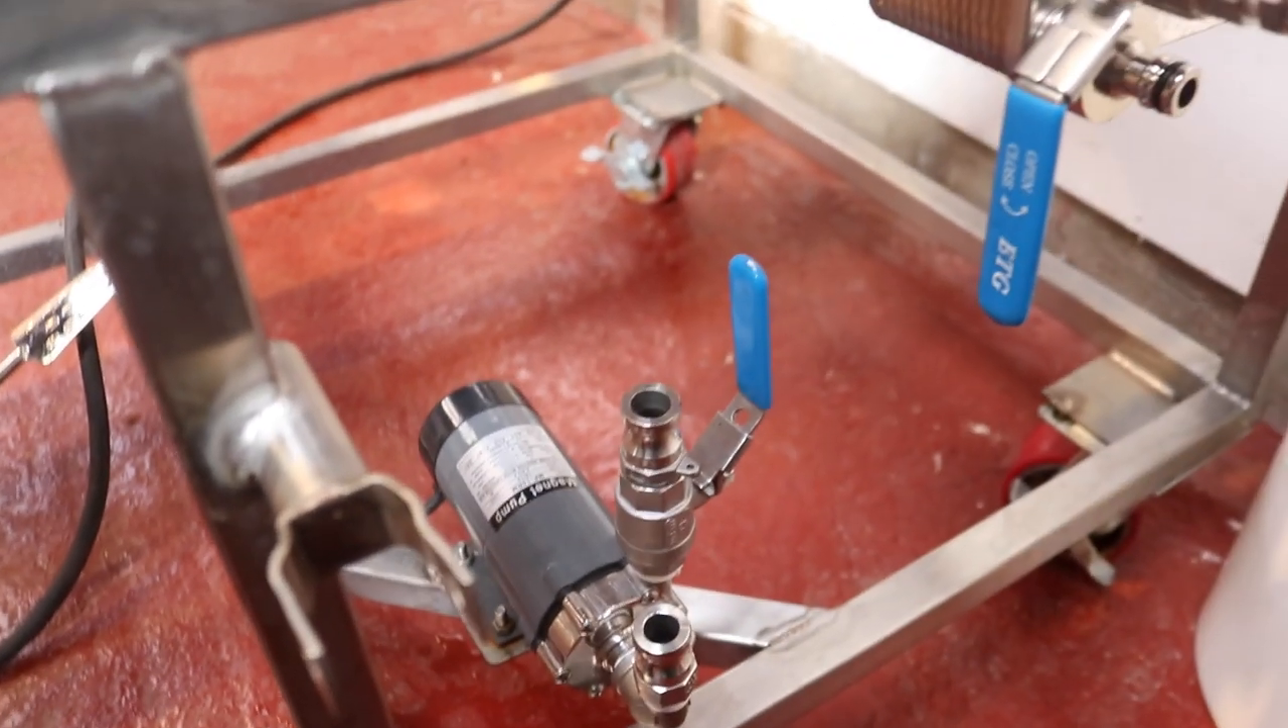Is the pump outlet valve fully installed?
Yes.